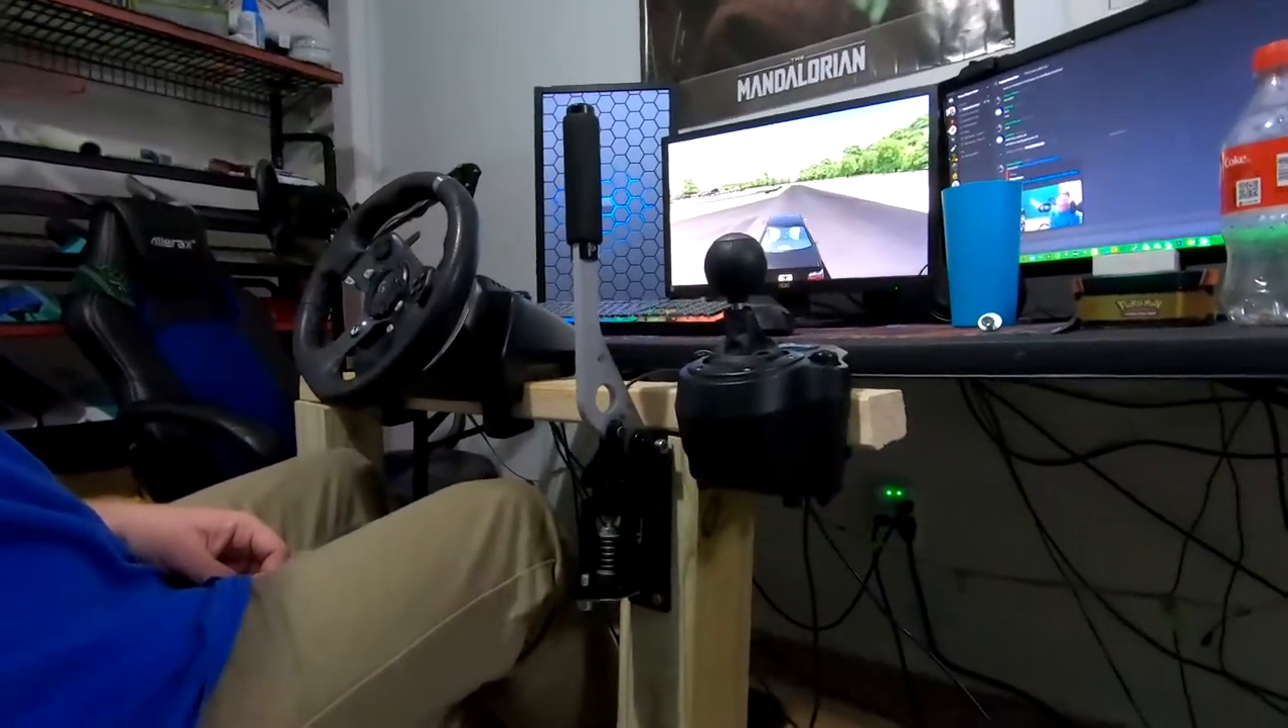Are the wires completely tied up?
No.